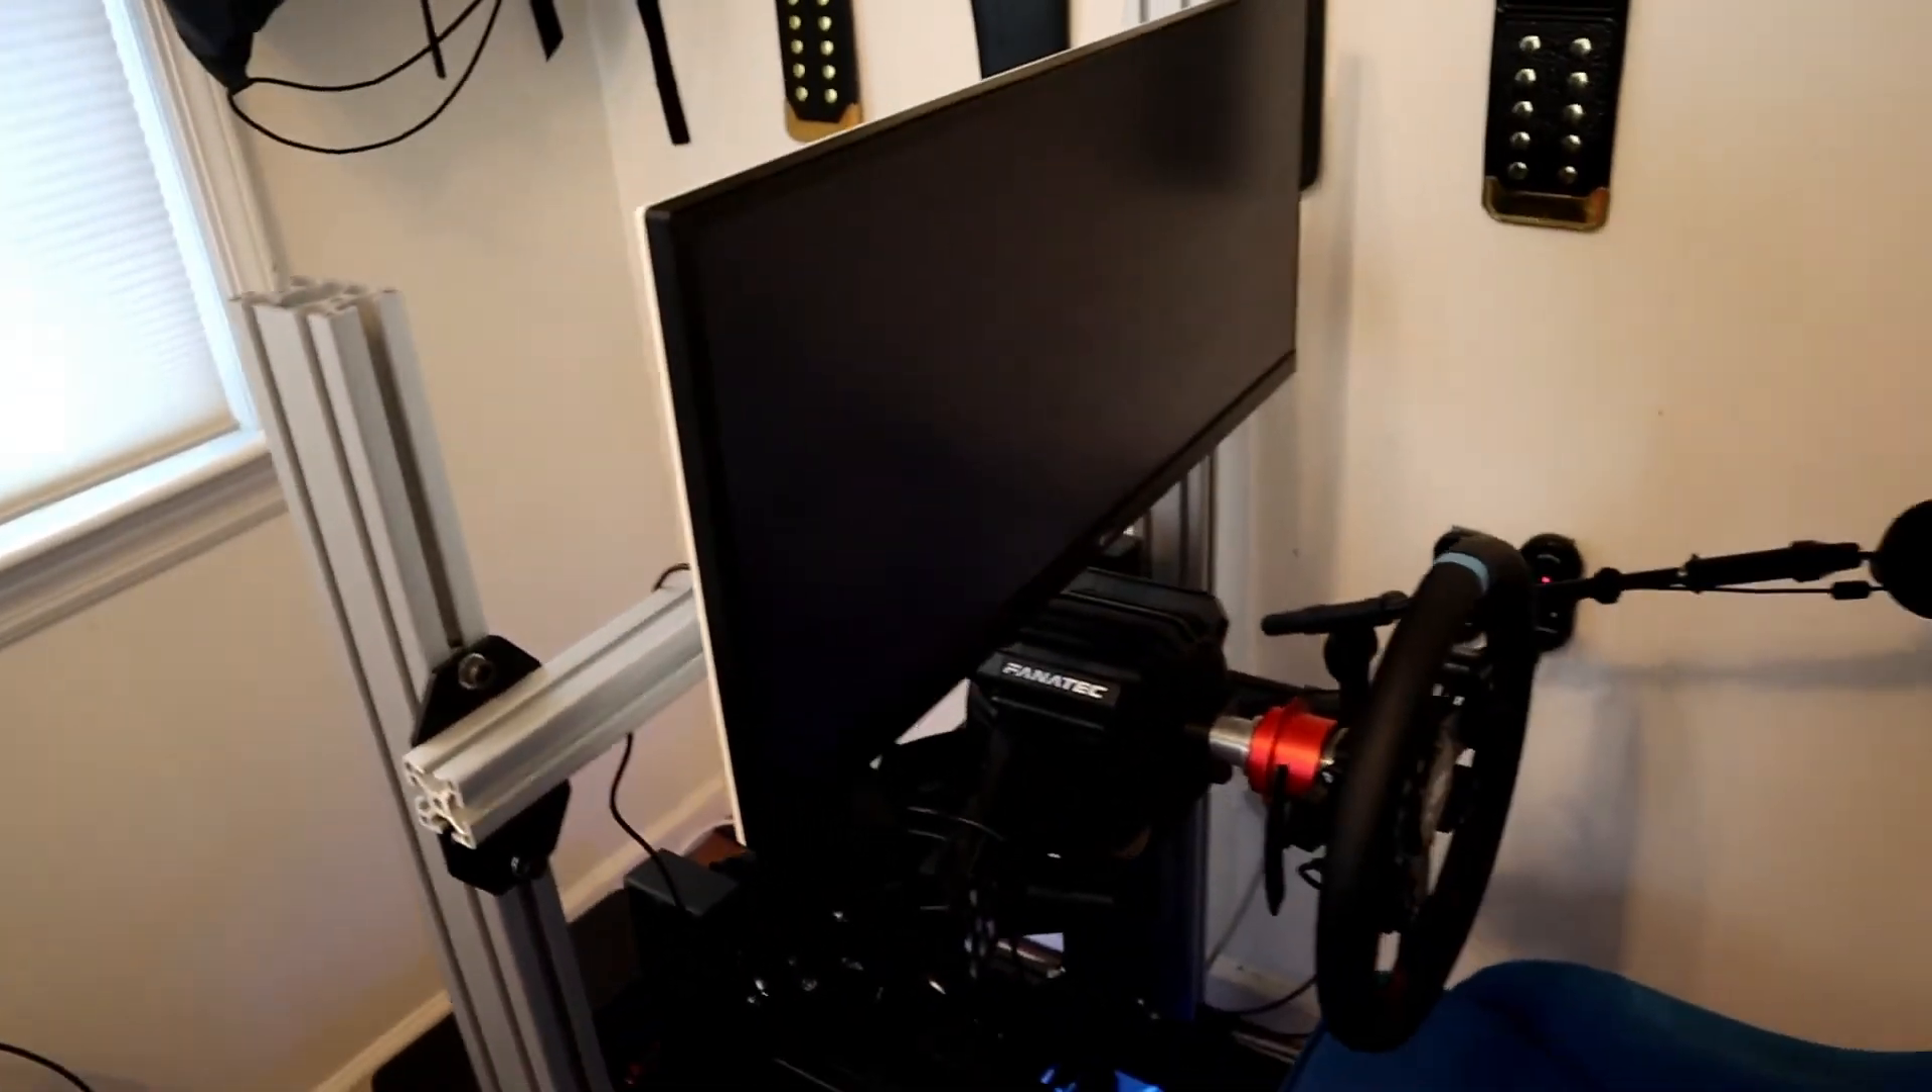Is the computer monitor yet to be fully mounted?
No.